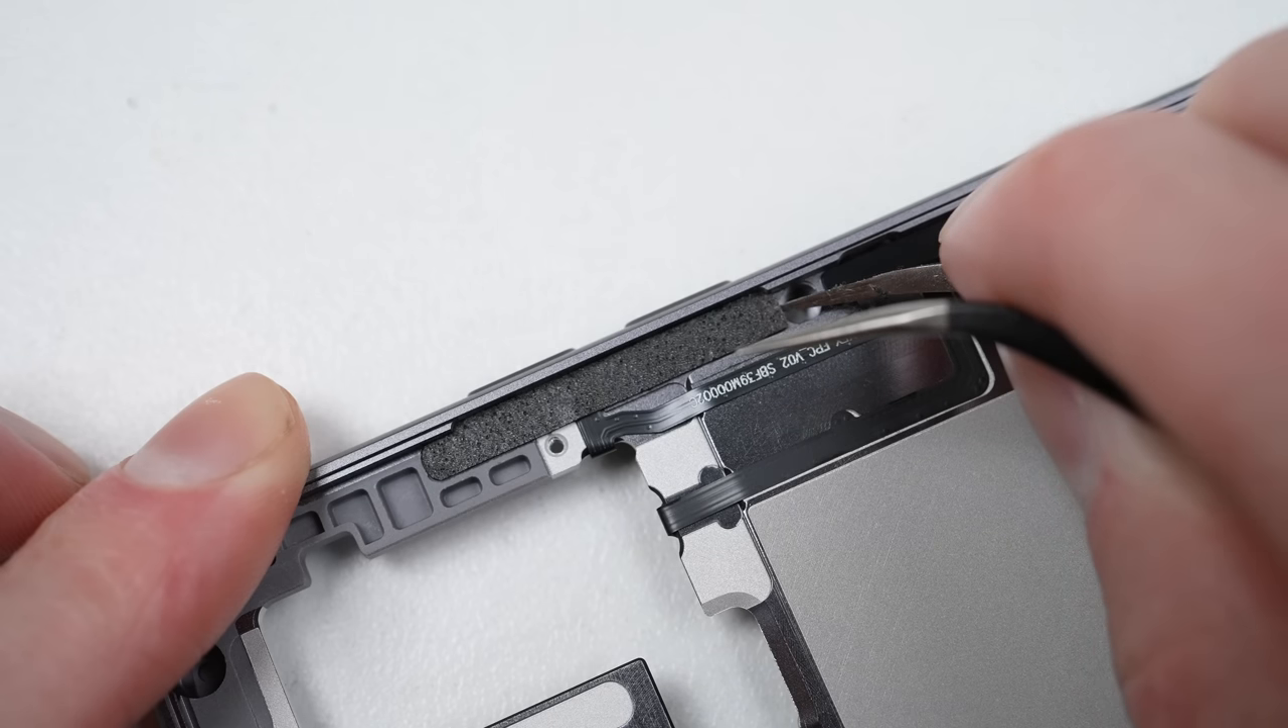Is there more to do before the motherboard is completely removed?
No.